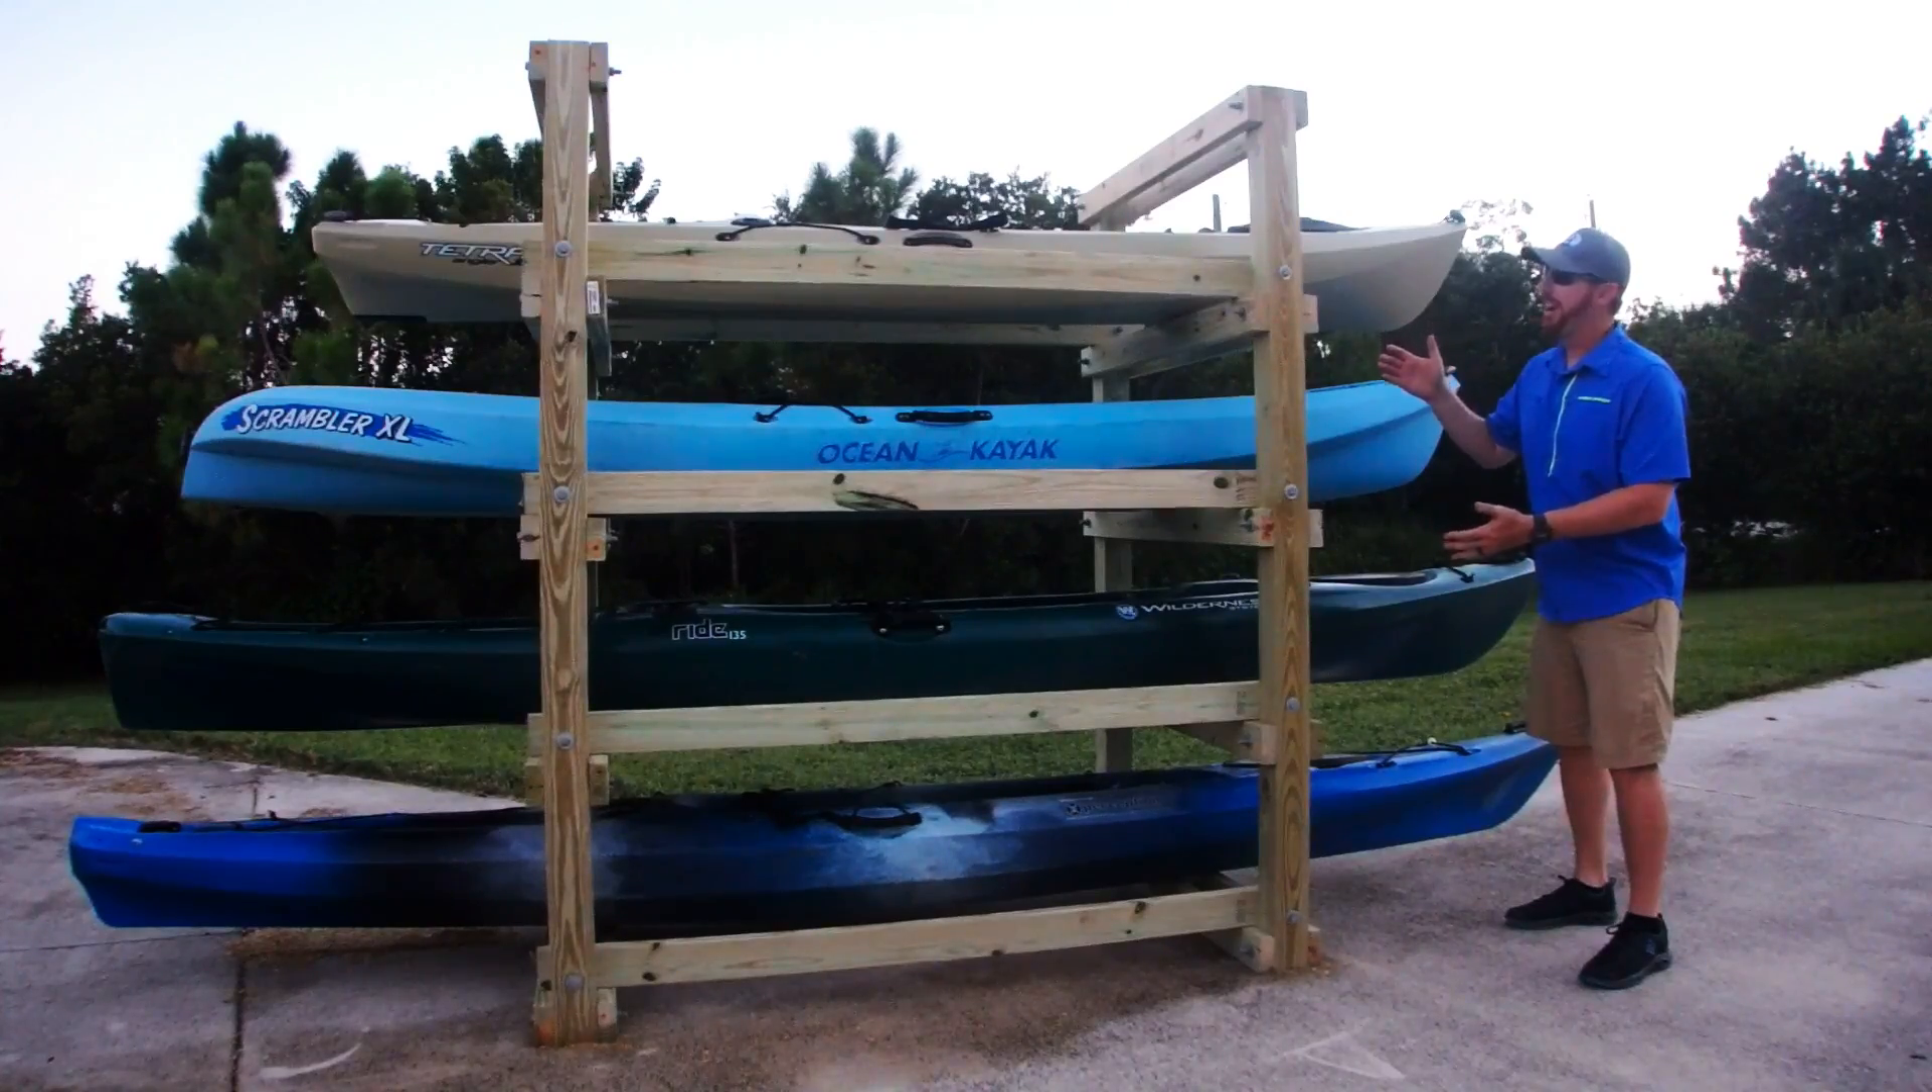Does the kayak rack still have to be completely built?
No.